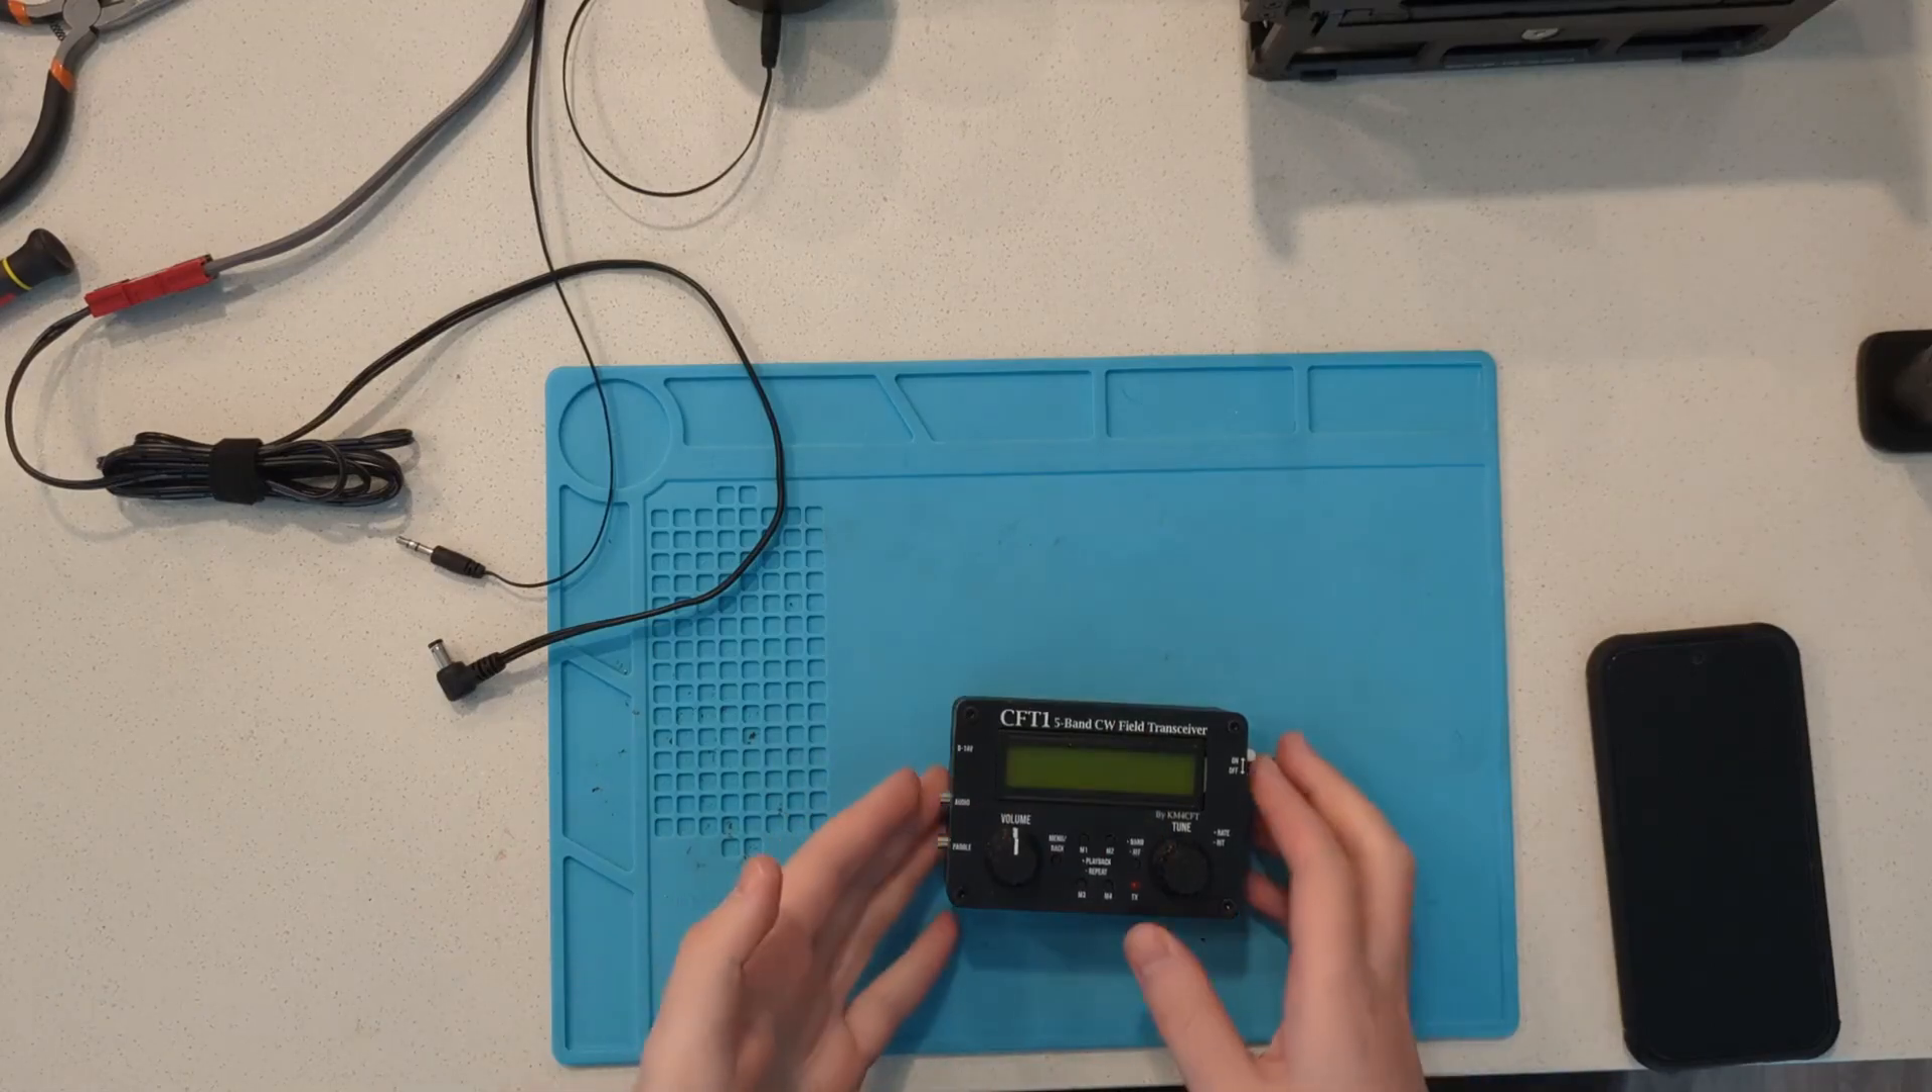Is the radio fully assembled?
Yes.